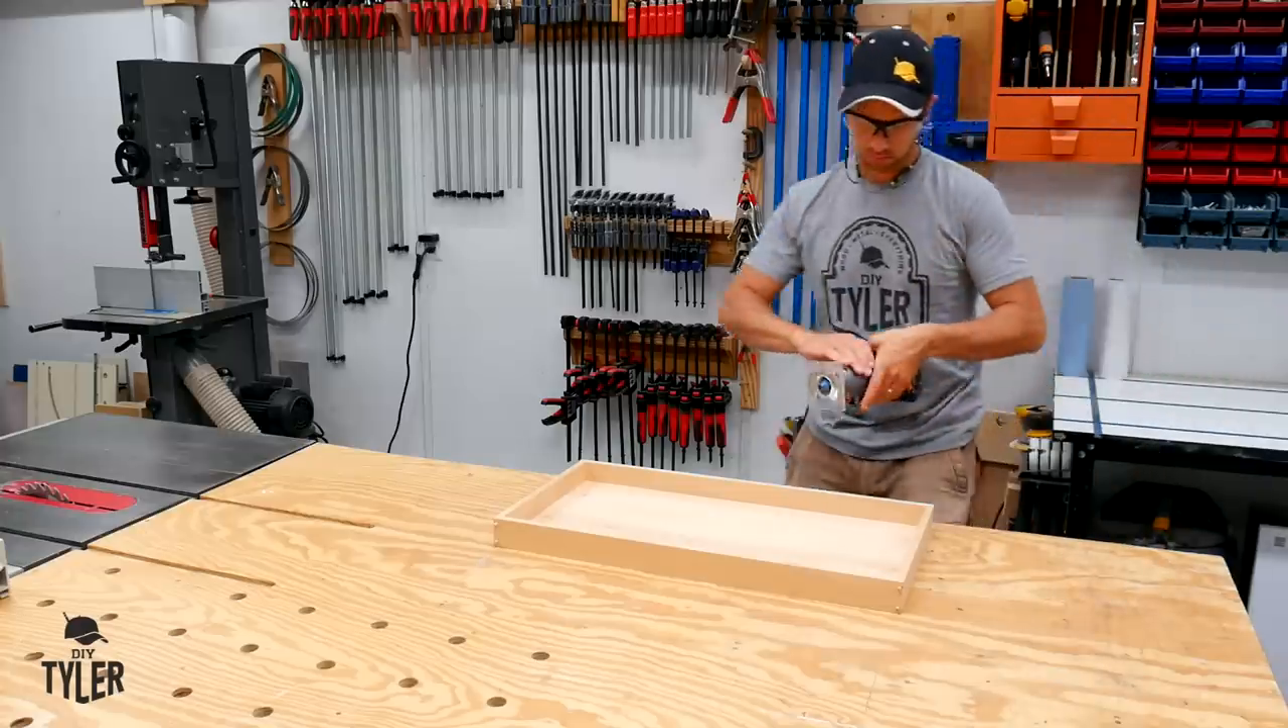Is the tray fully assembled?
Yes.